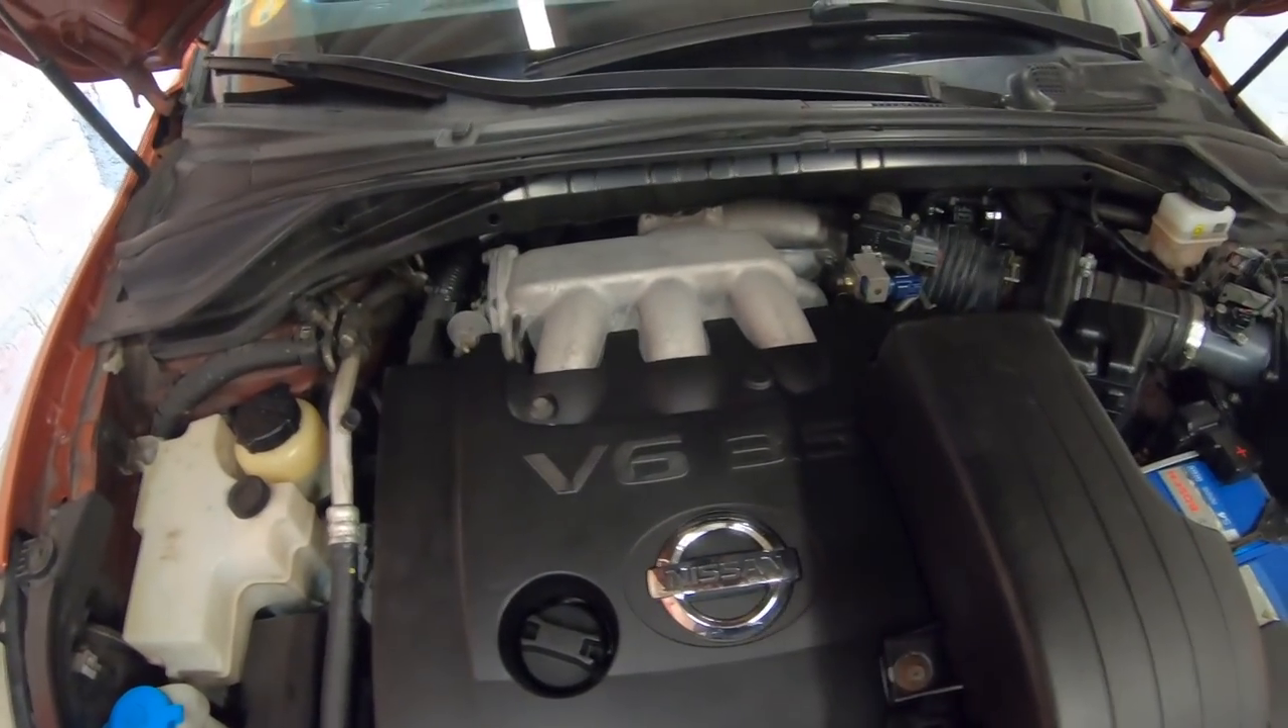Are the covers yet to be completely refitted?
No.